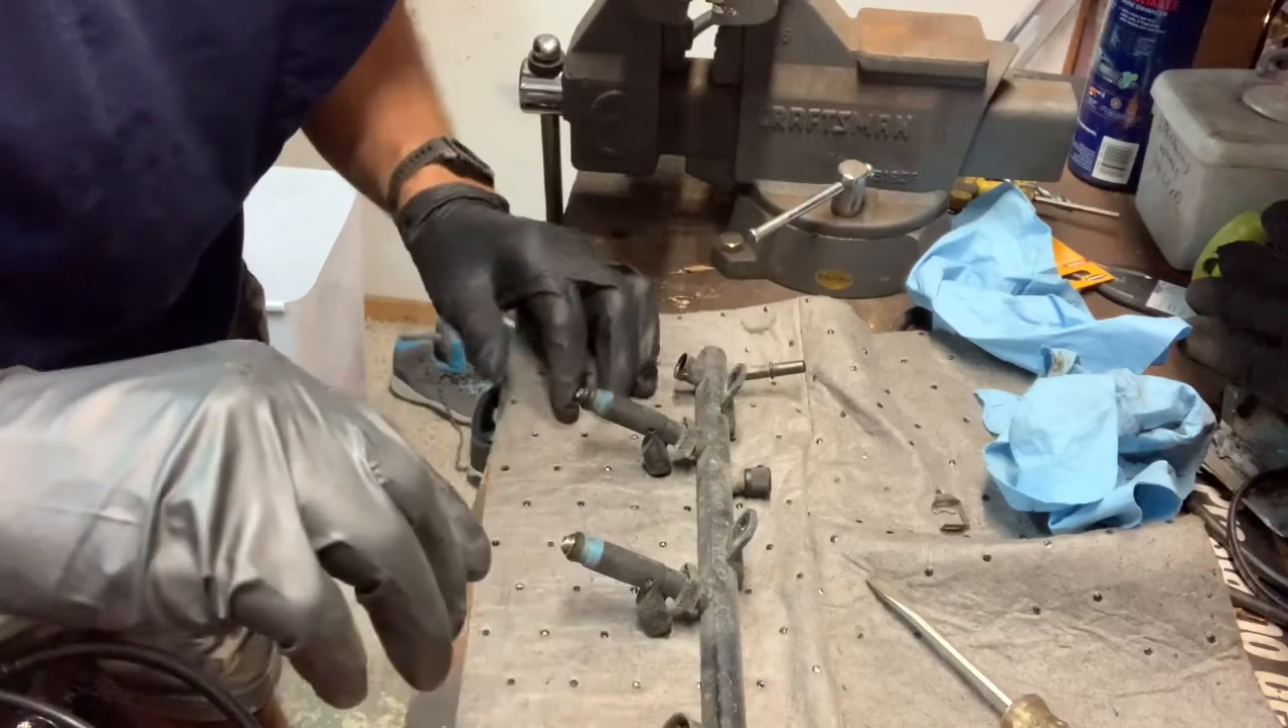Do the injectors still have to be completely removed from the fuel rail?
Yes.